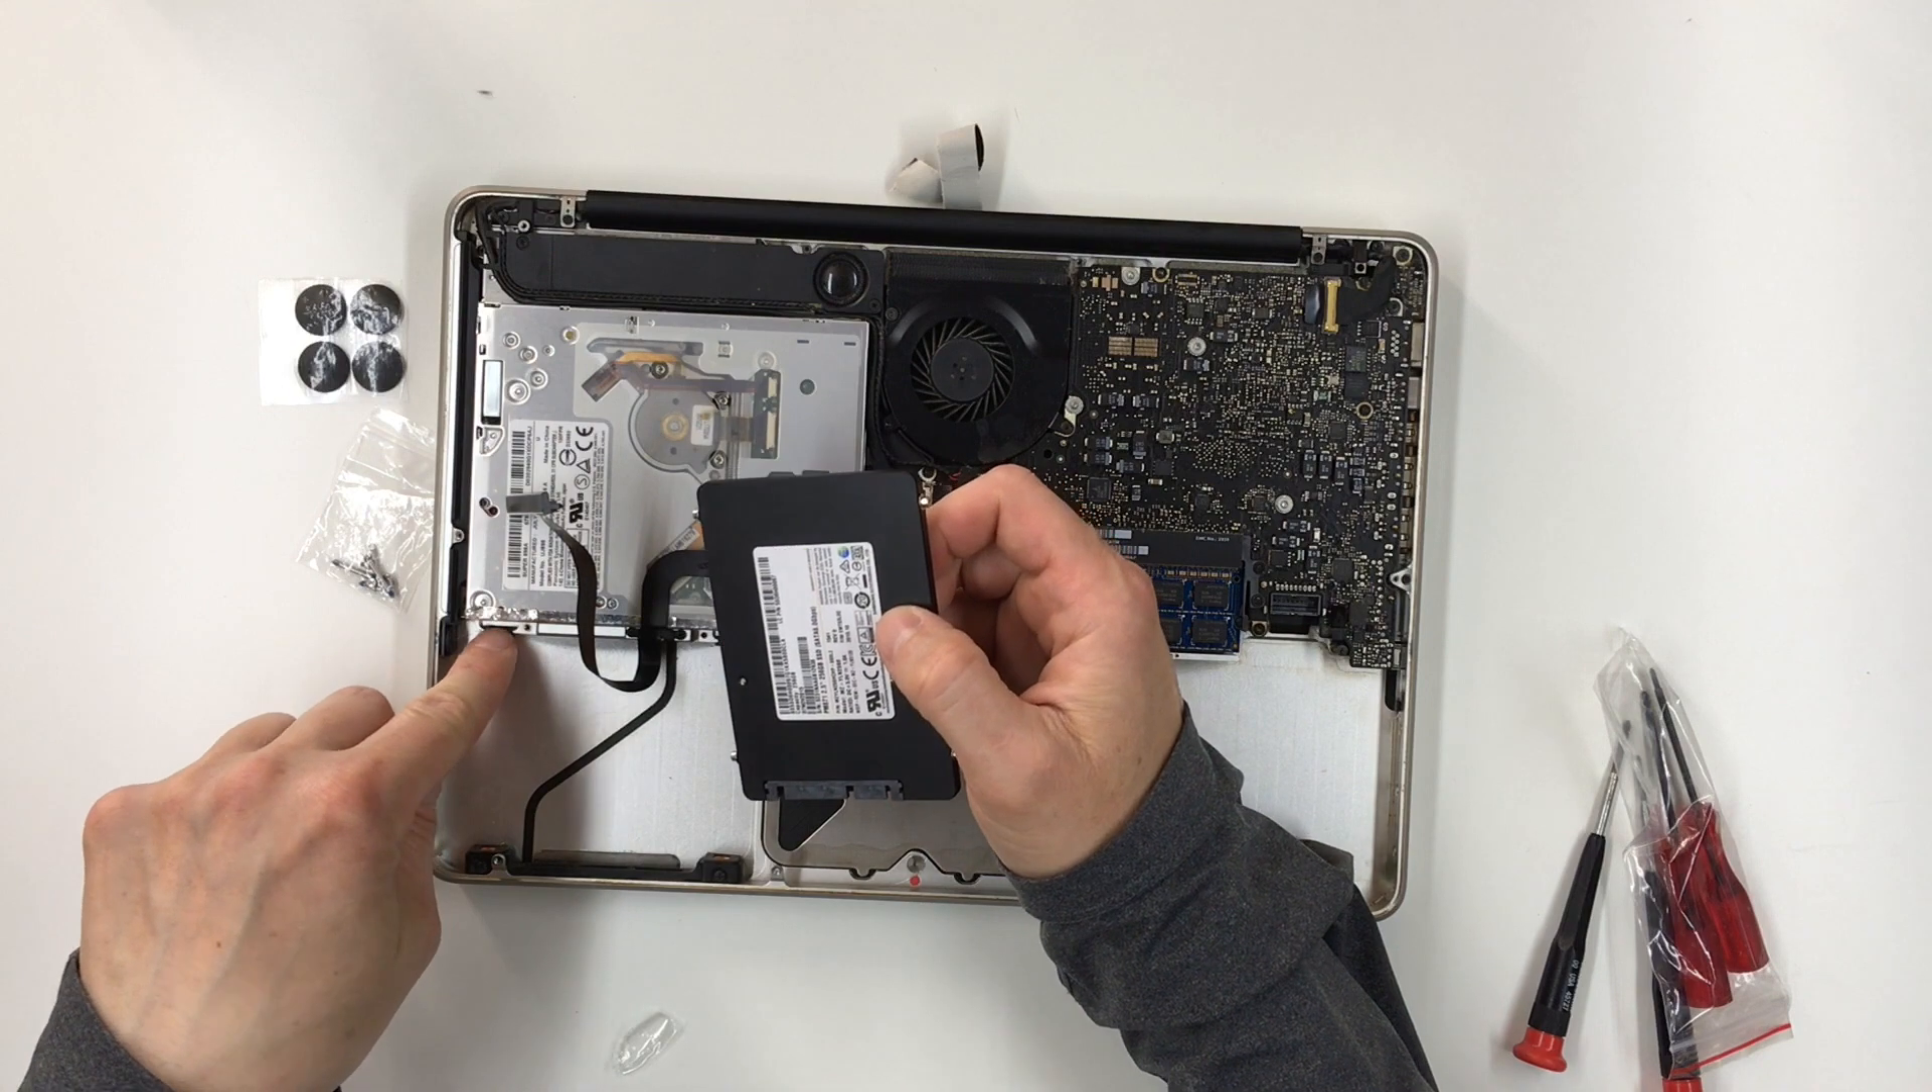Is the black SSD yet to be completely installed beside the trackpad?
Yes.